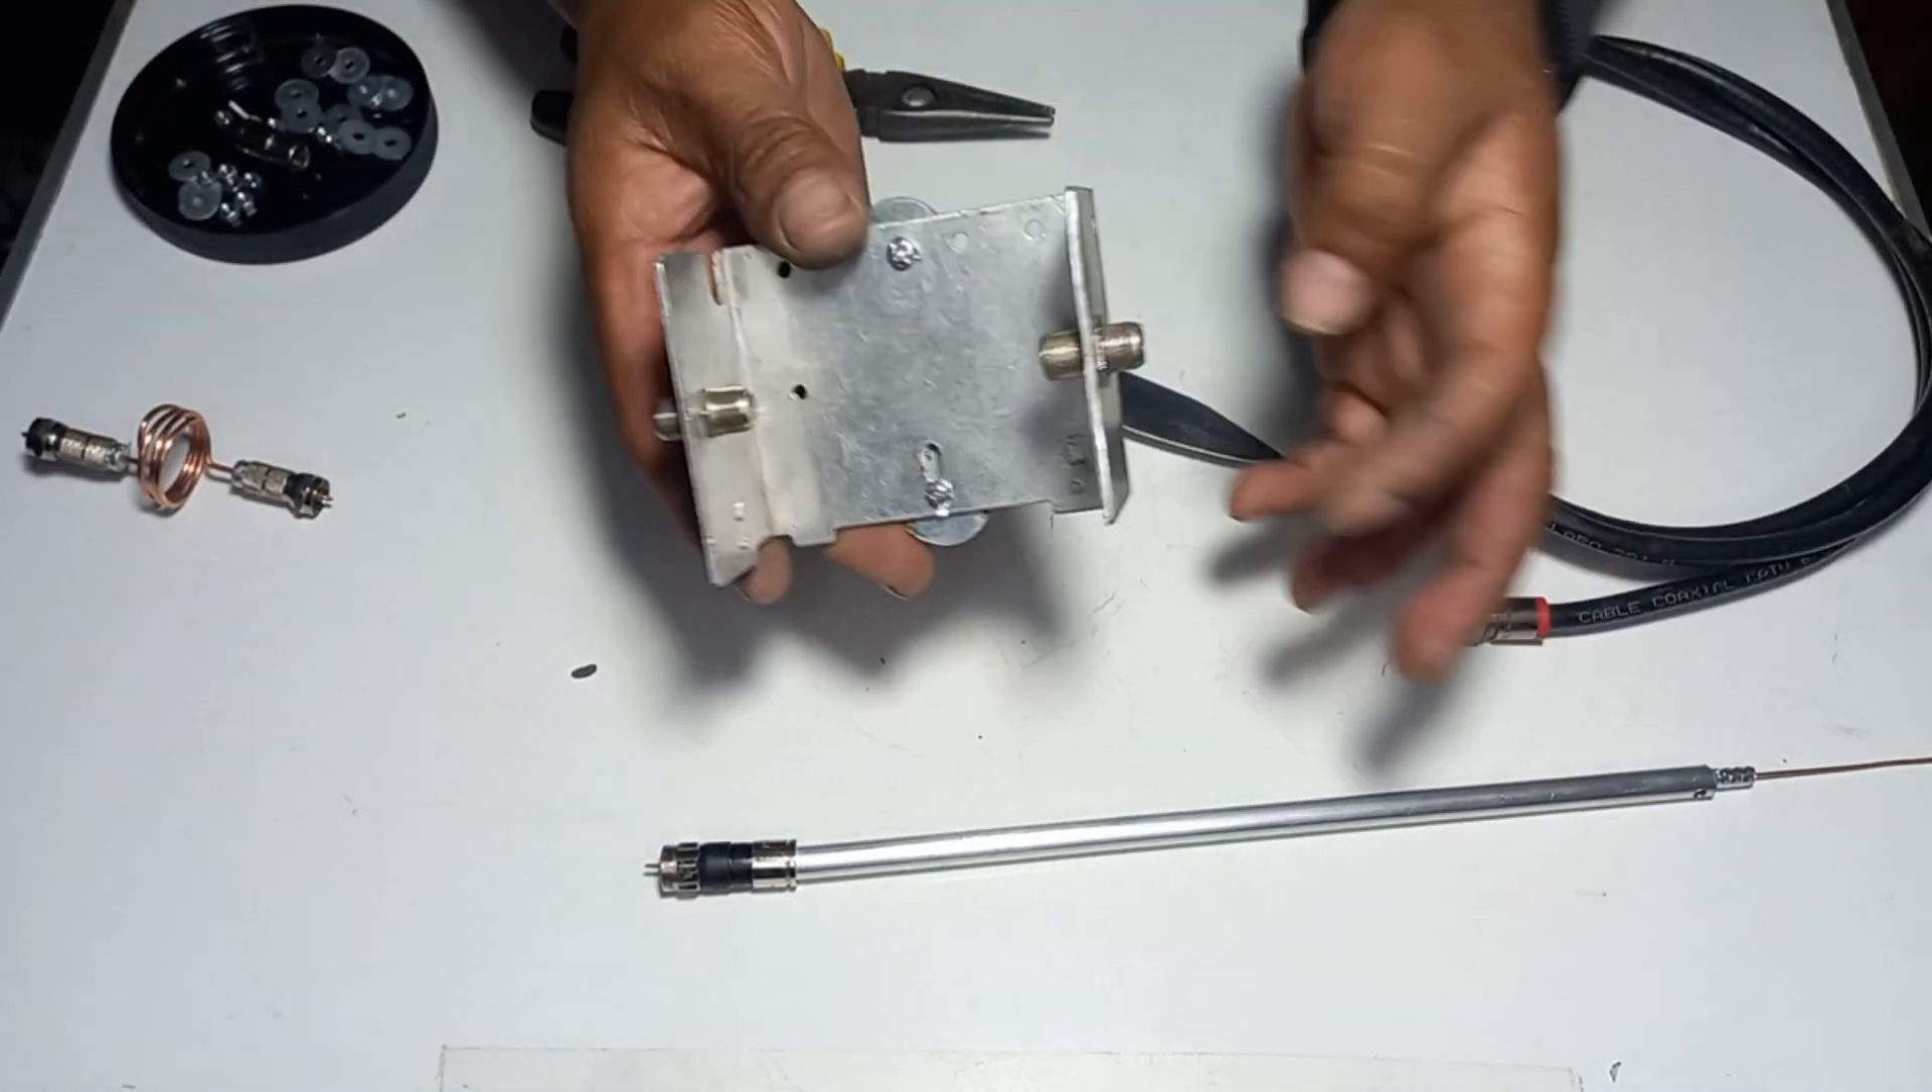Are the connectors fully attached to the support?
Yes.